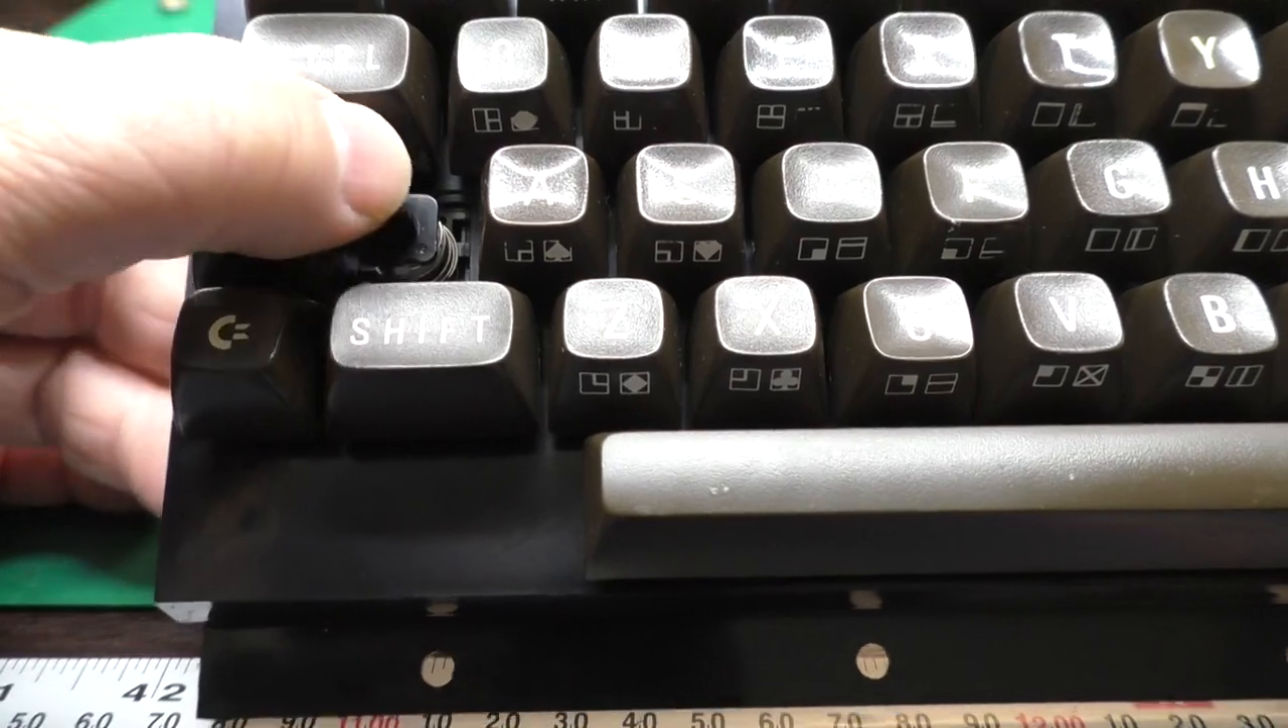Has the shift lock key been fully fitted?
No.